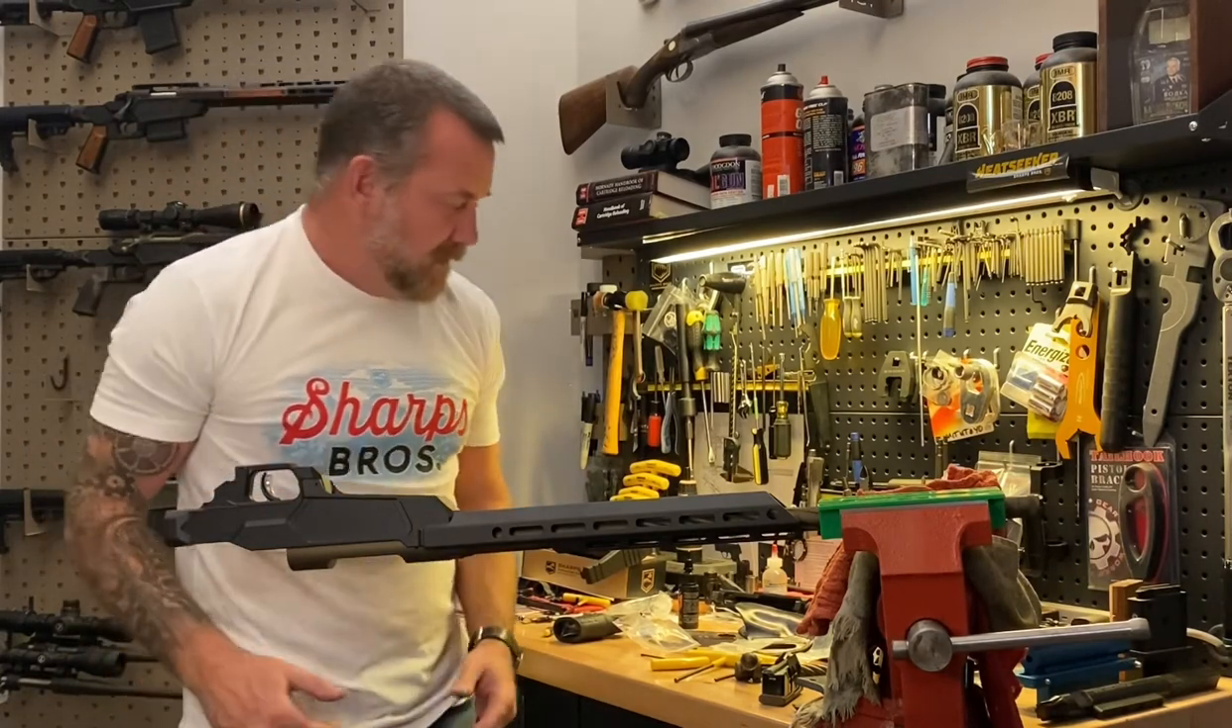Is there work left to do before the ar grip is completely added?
Yes.